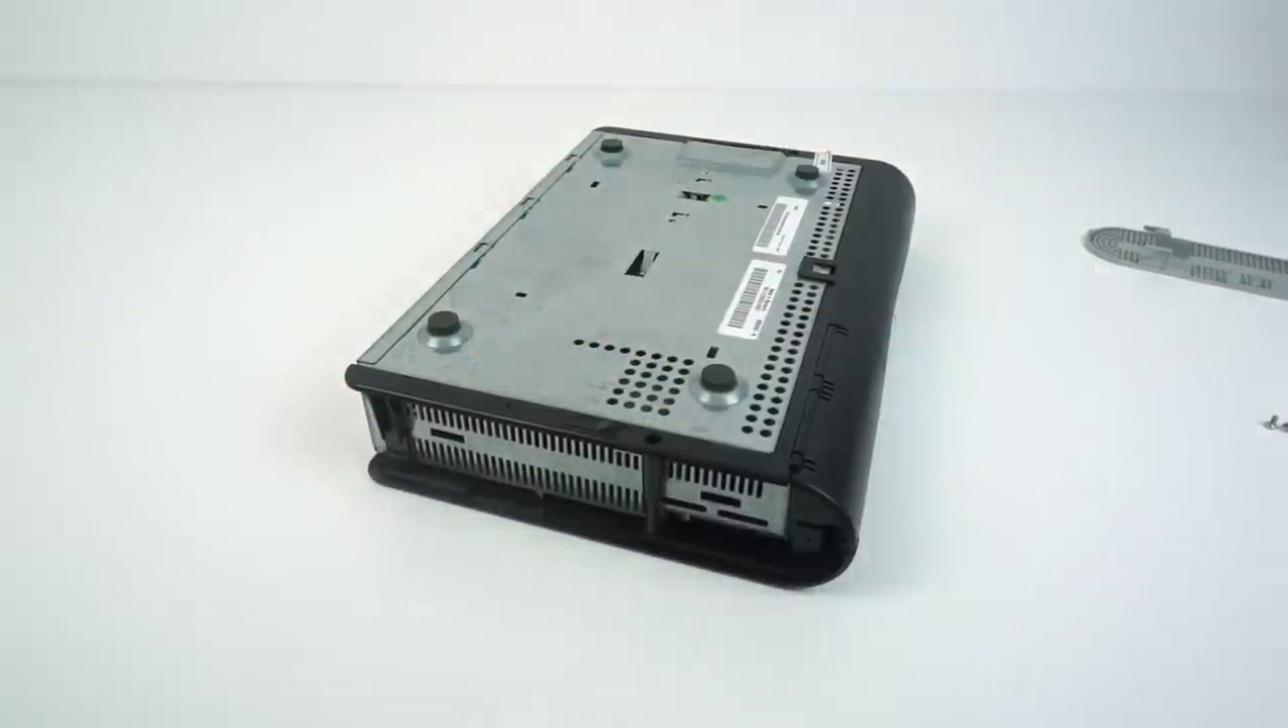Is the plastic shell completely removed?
No.